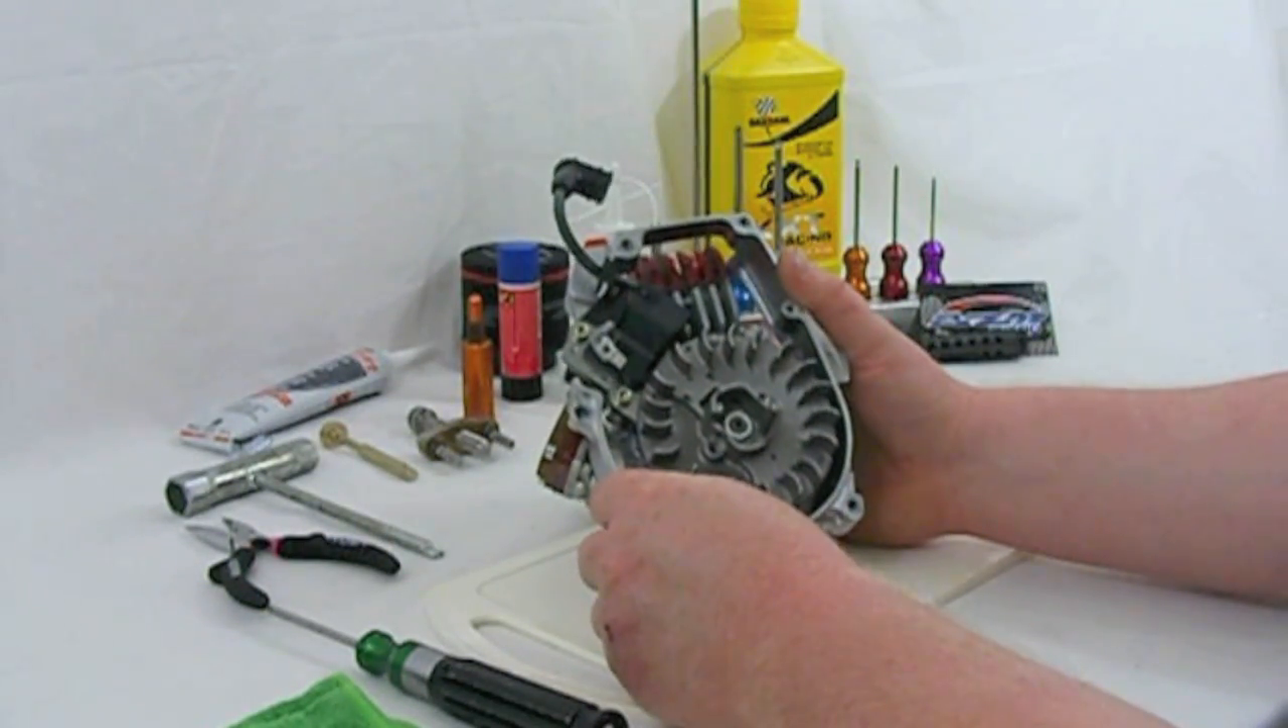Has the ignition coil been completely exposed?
Yes.